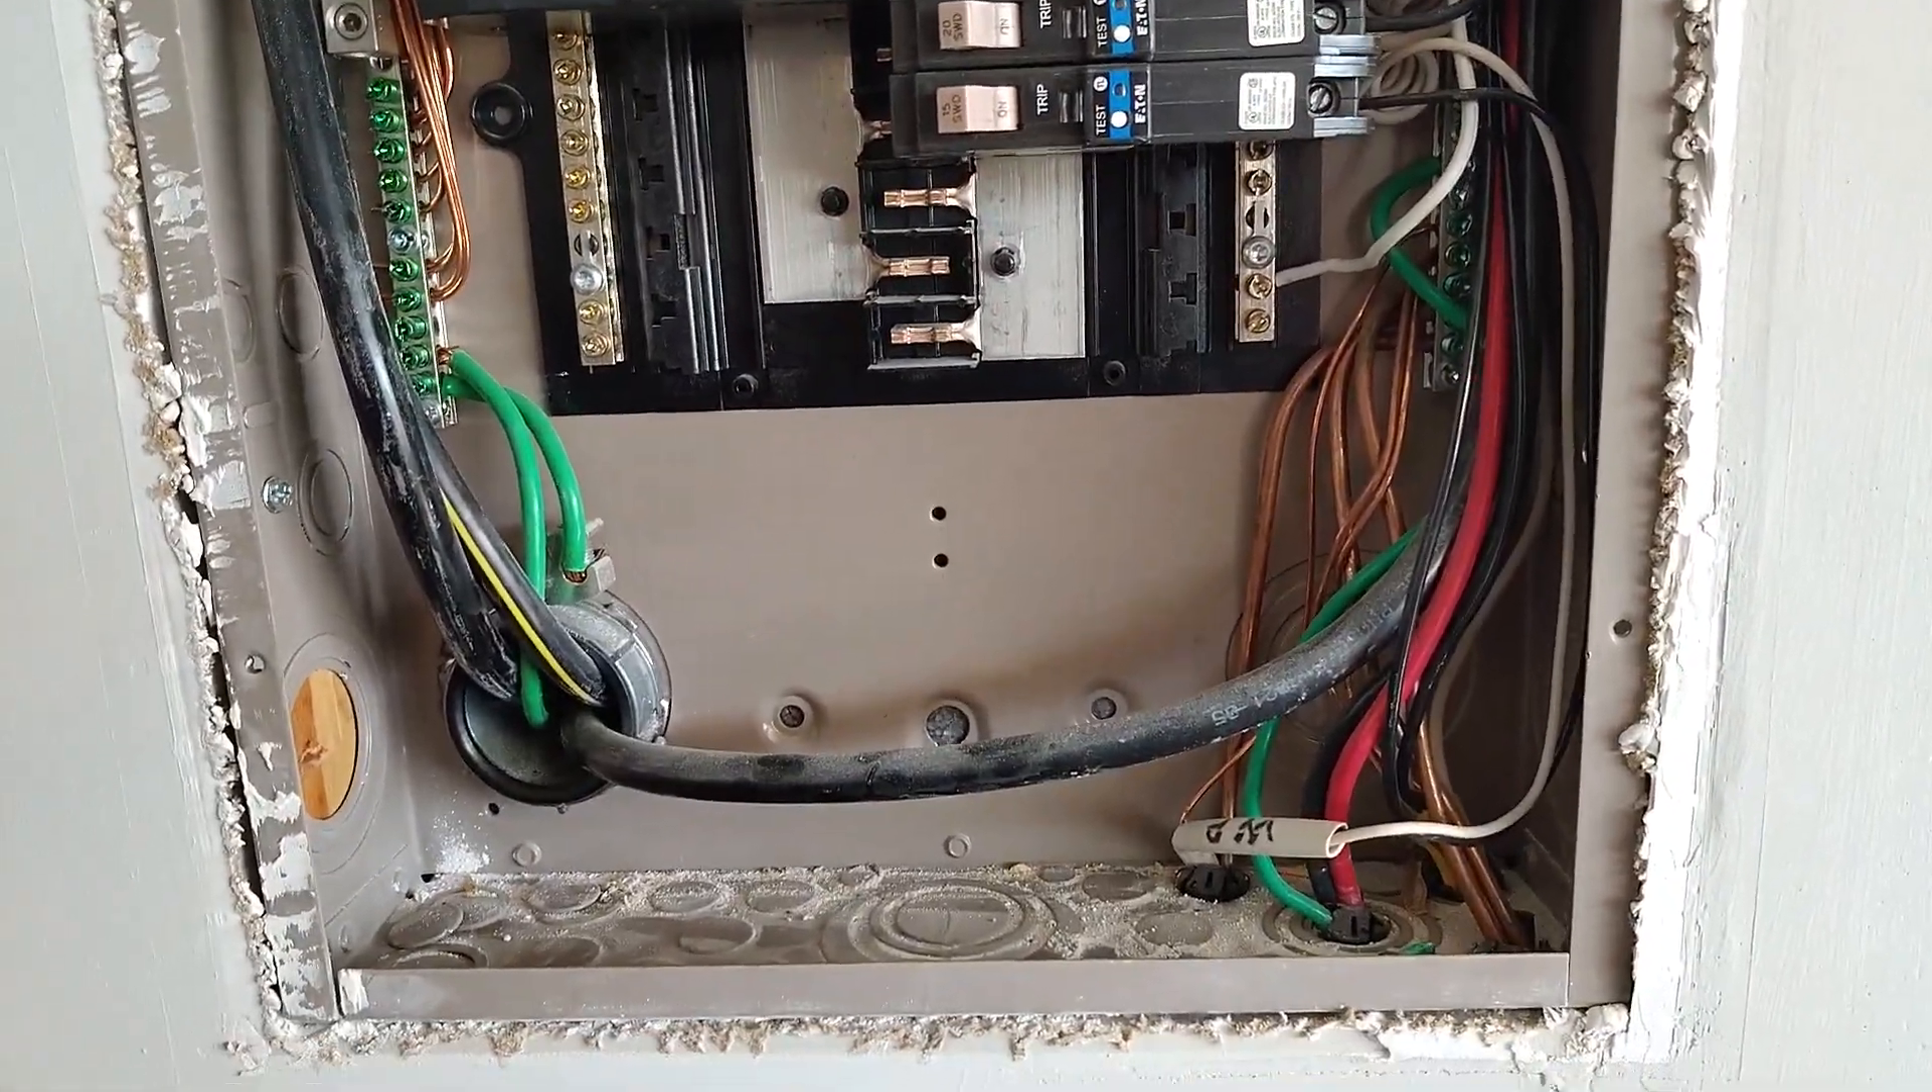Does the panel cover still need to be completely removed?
No.